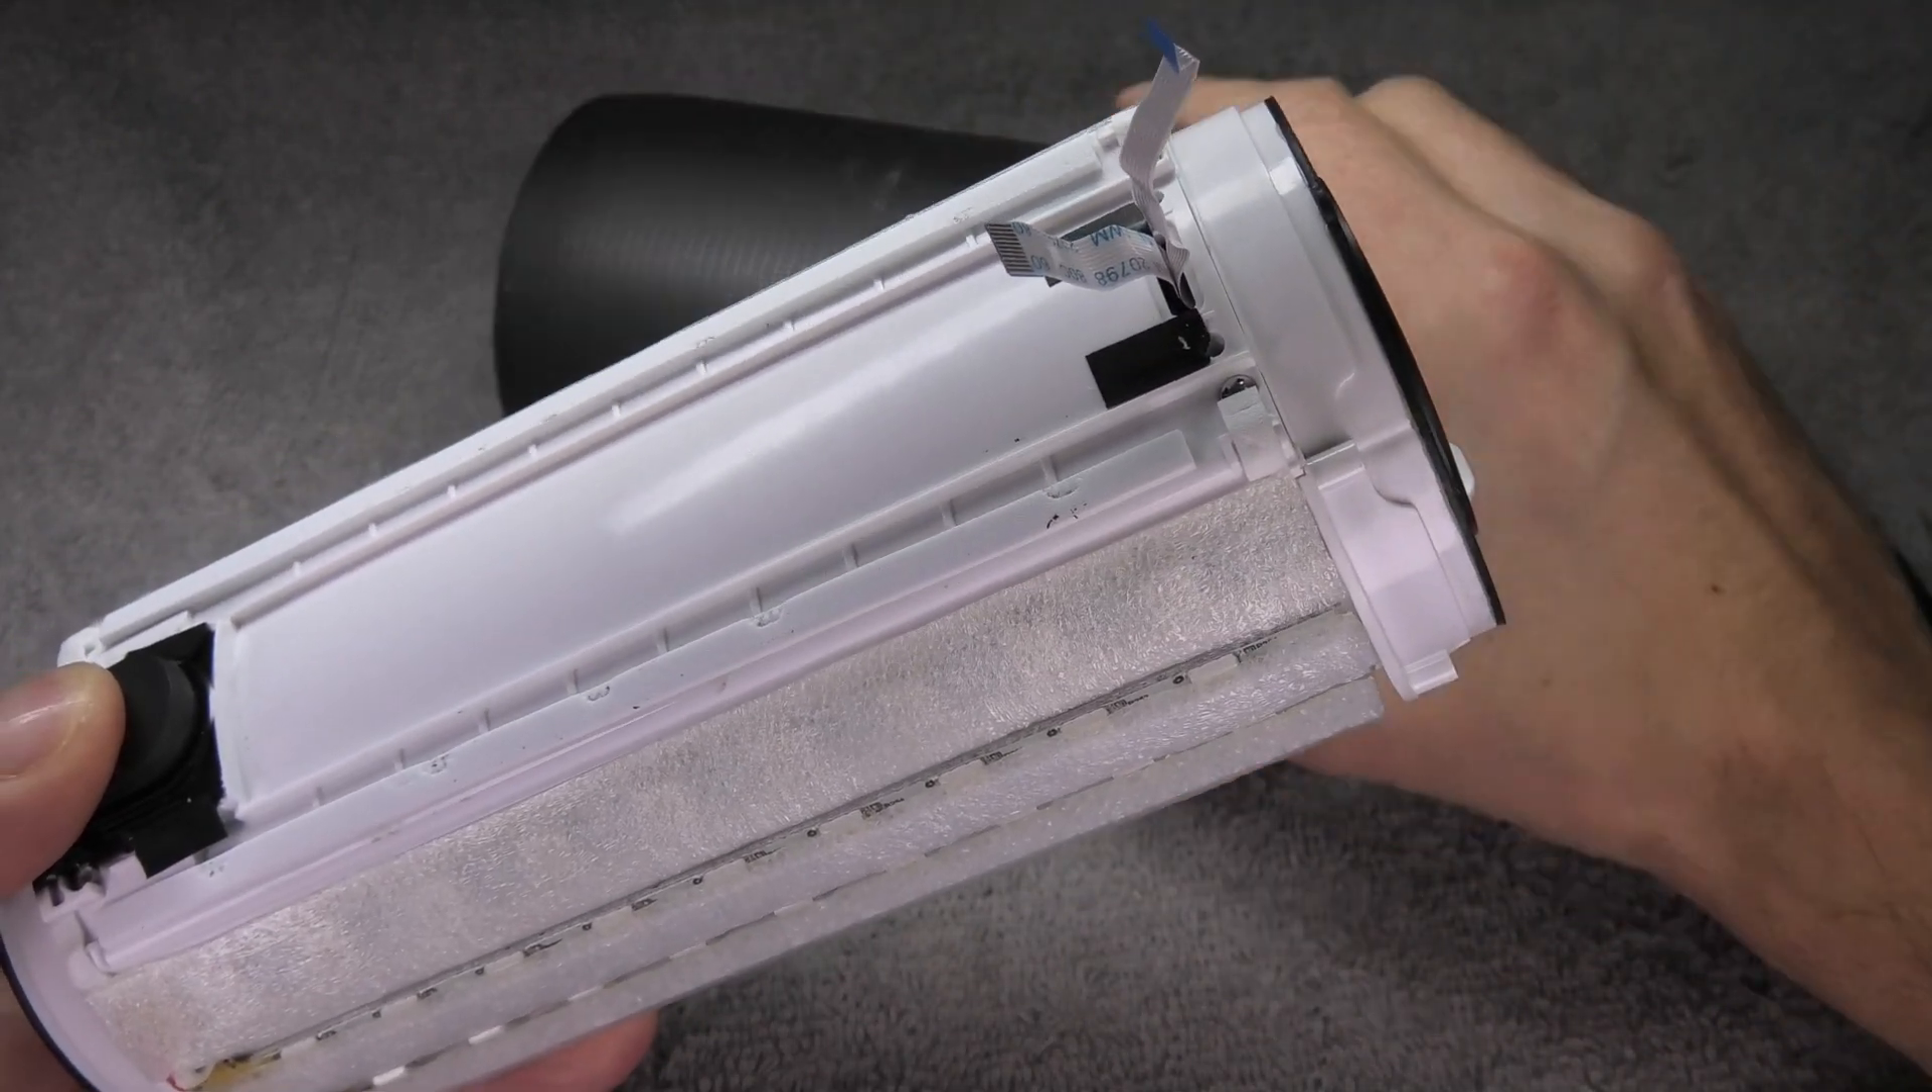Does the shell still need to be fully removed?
No.